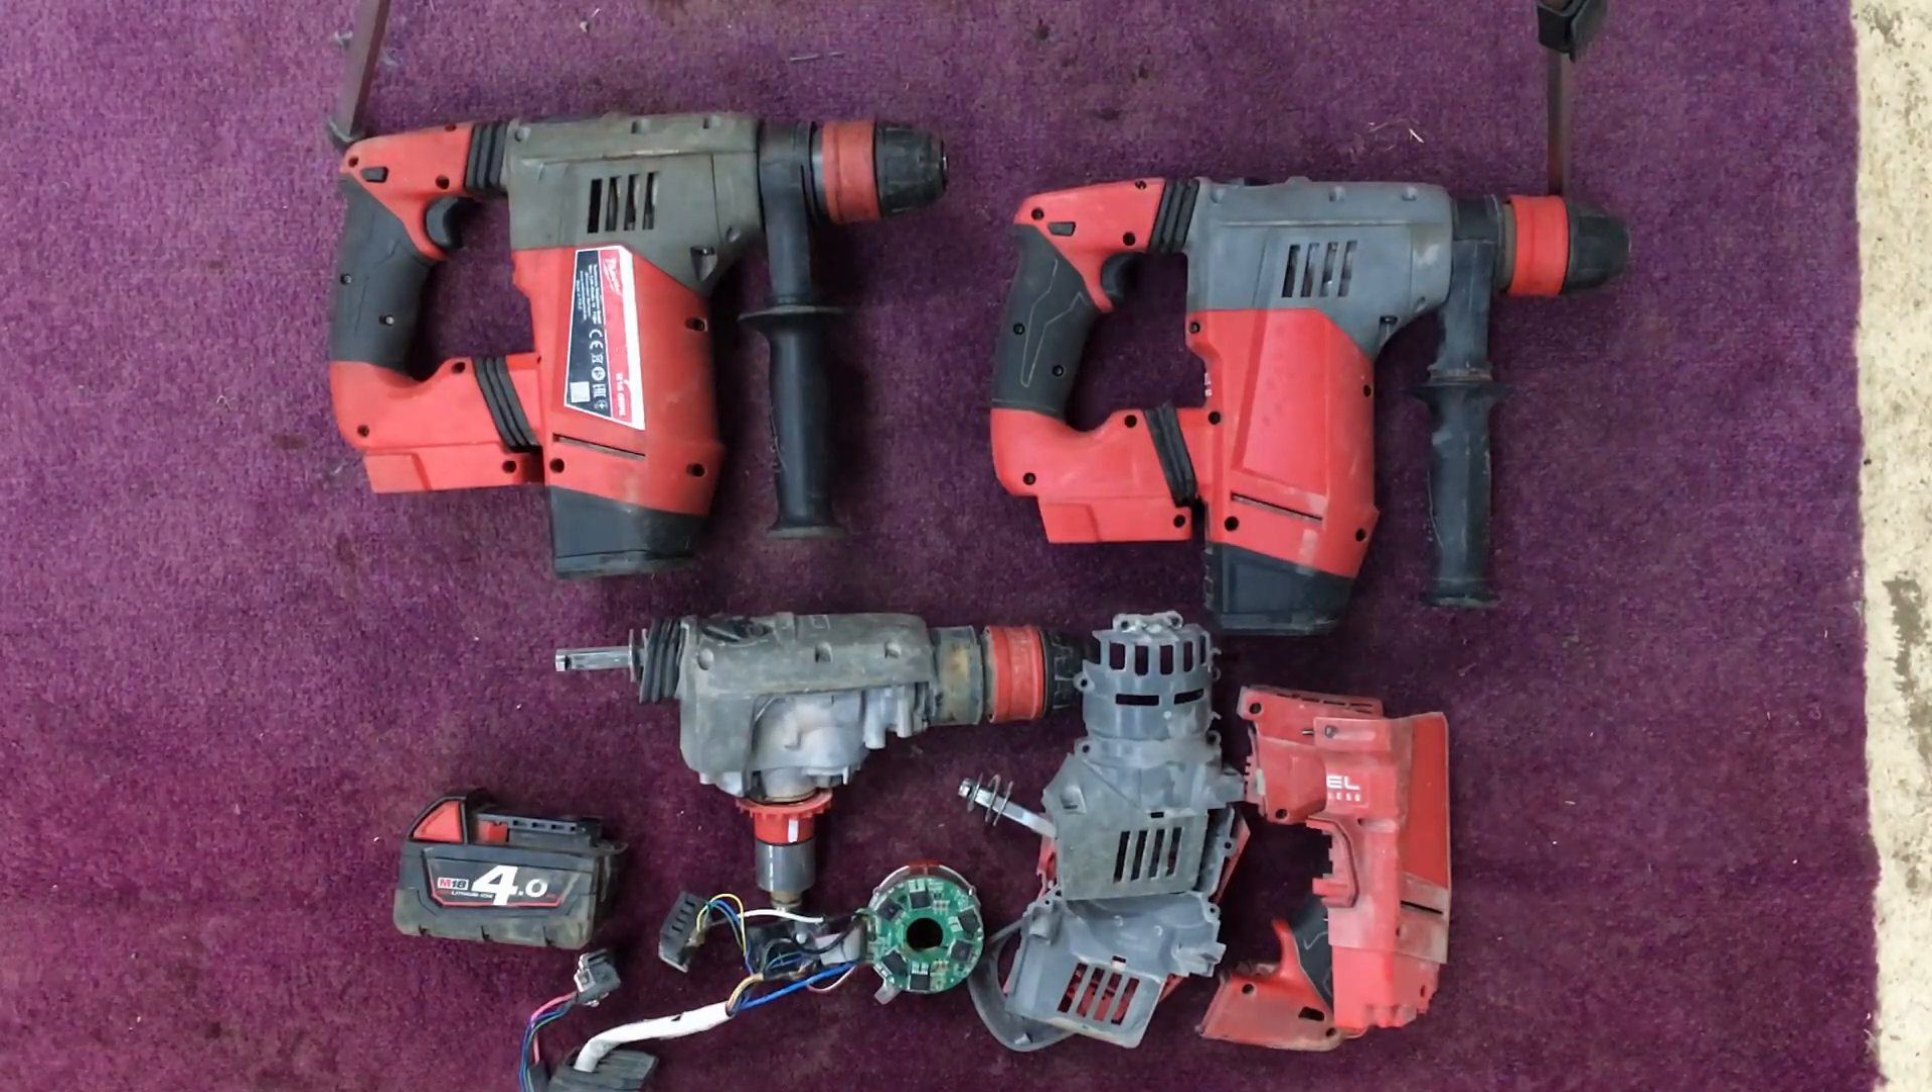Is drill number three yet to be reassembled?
Yes.